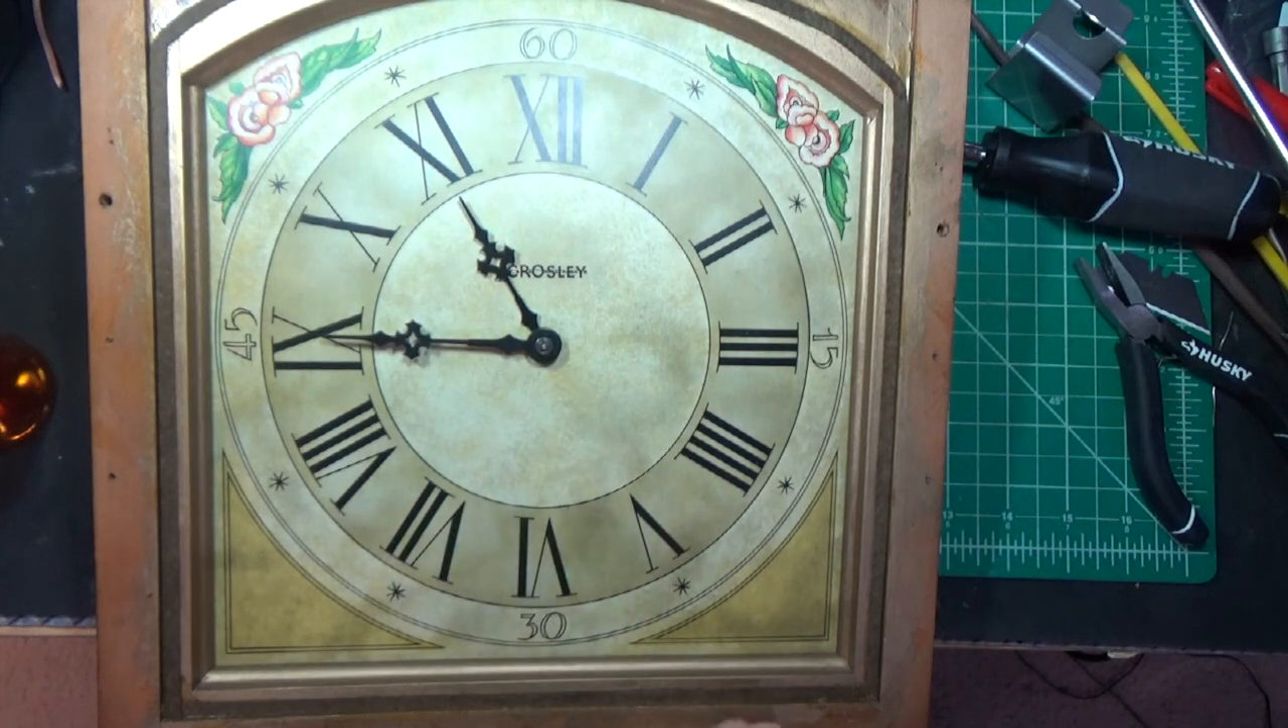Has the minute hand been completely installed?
Yes.